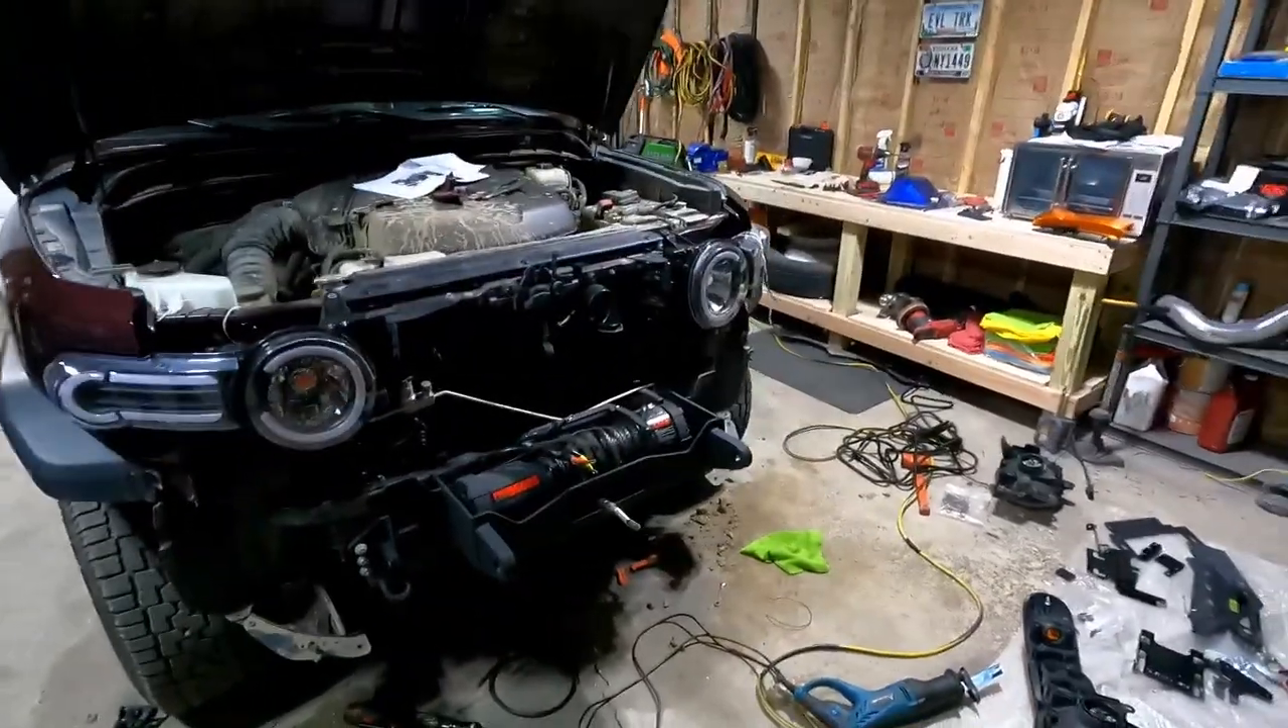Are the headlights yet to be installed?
No.